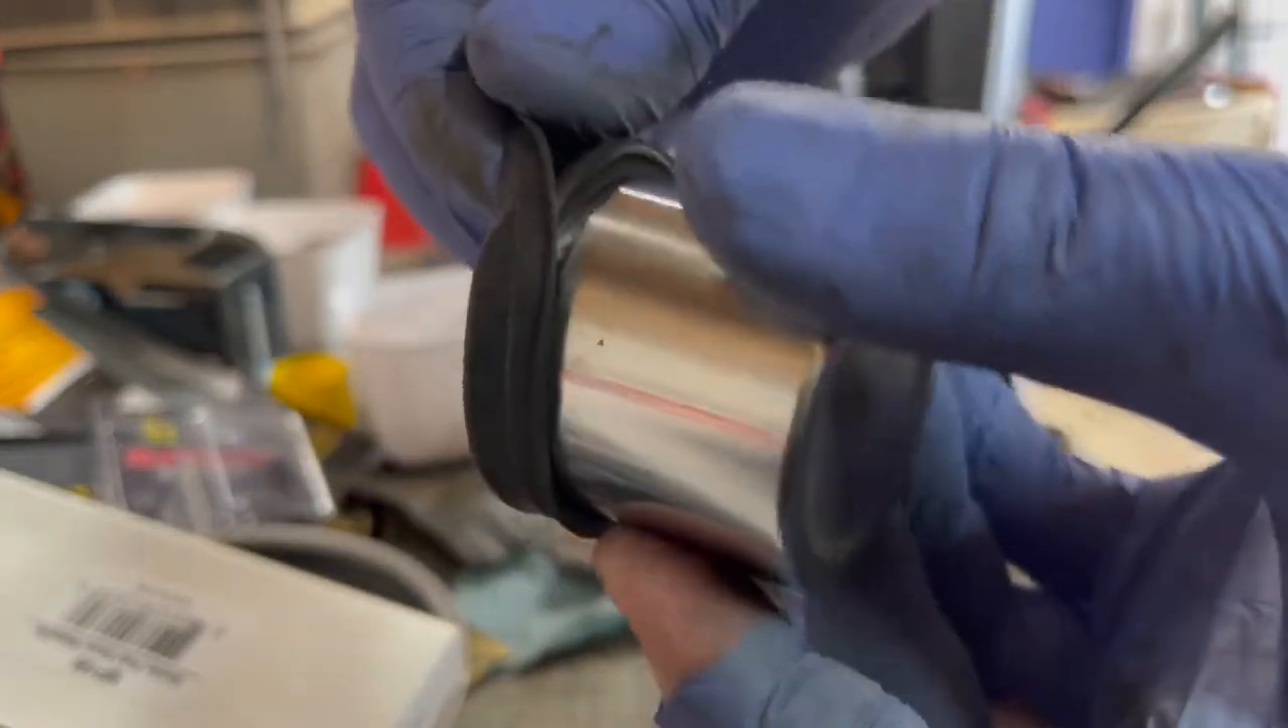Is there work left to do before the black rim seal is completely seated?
Yes.